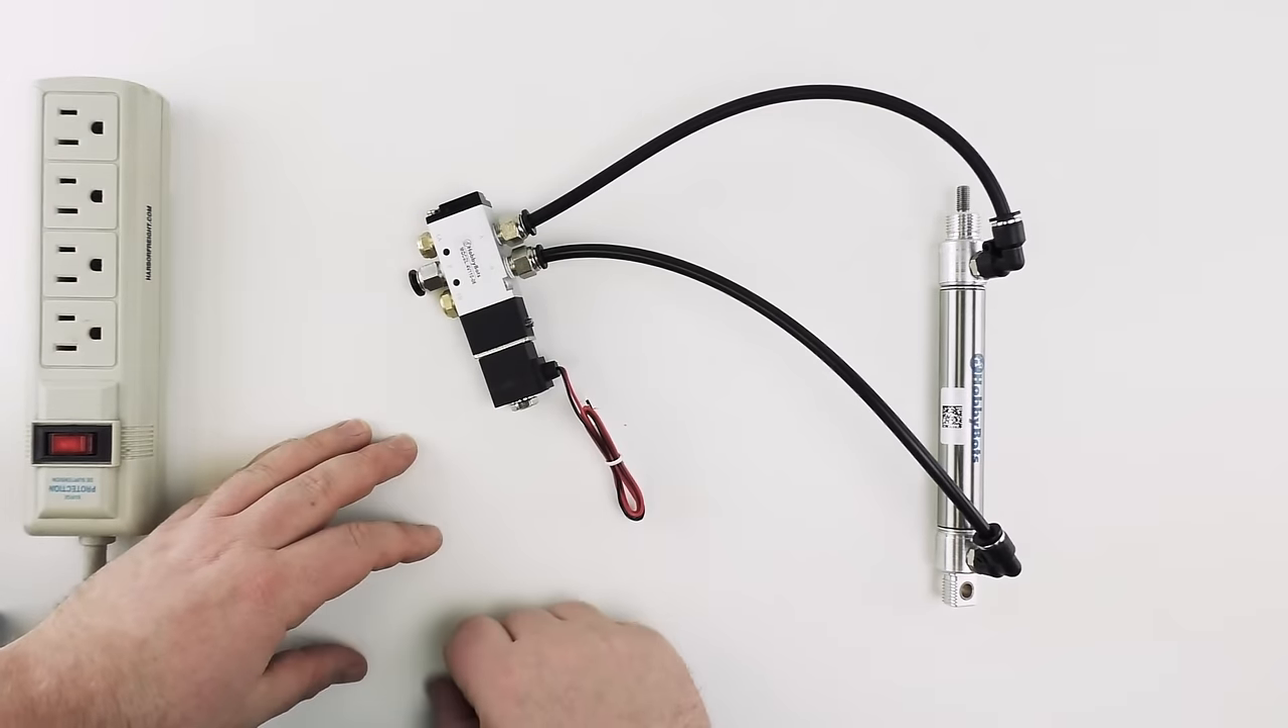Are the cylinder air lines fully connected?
Yes.